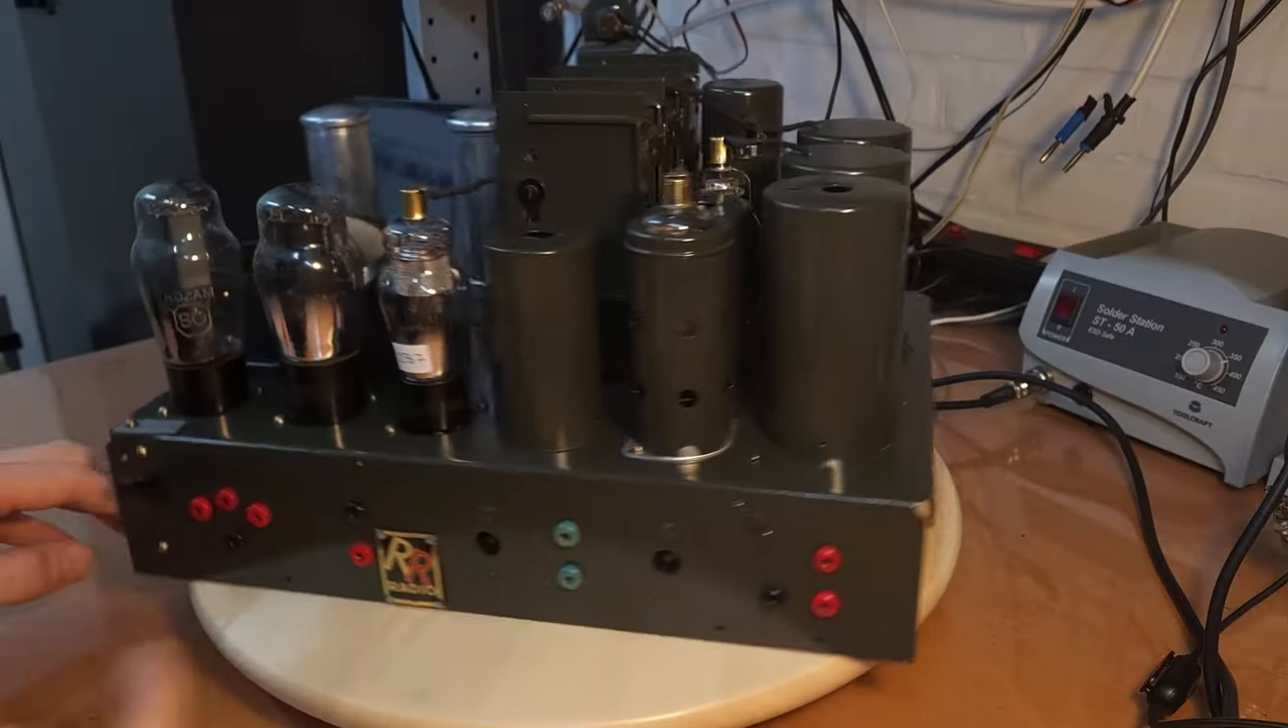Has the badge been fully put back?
Yes.